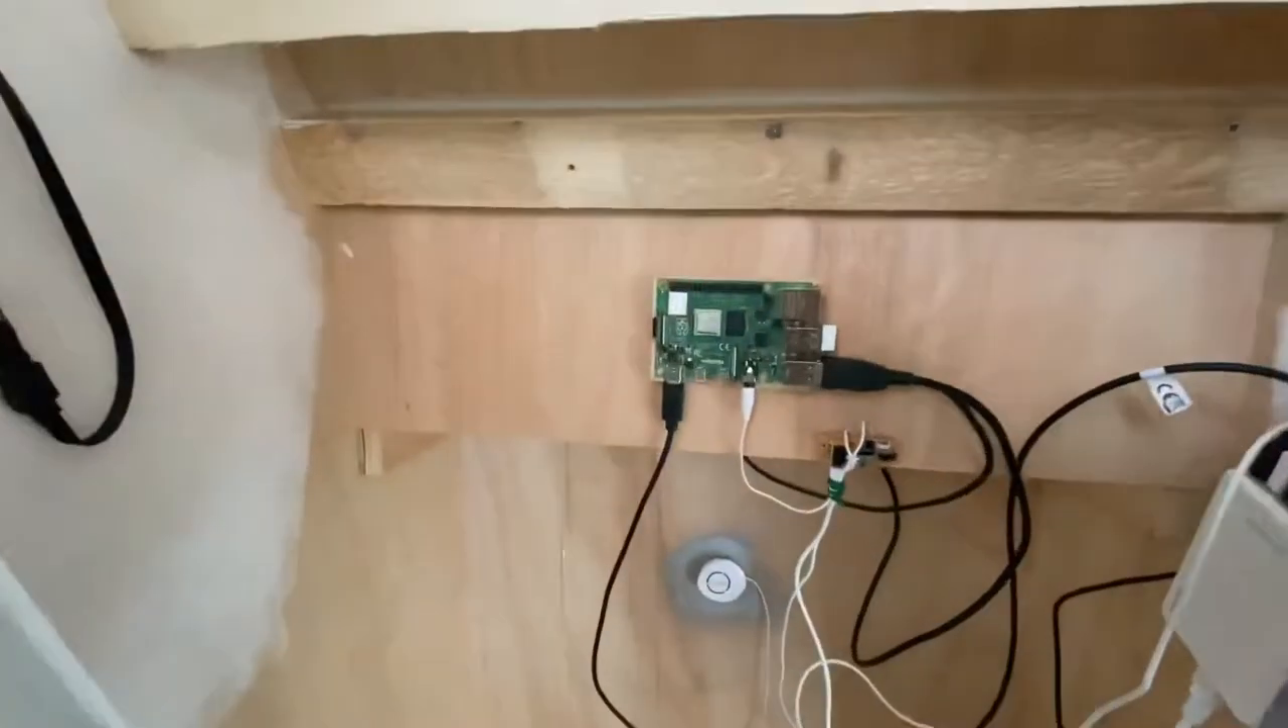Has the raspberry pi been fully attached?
Yes.